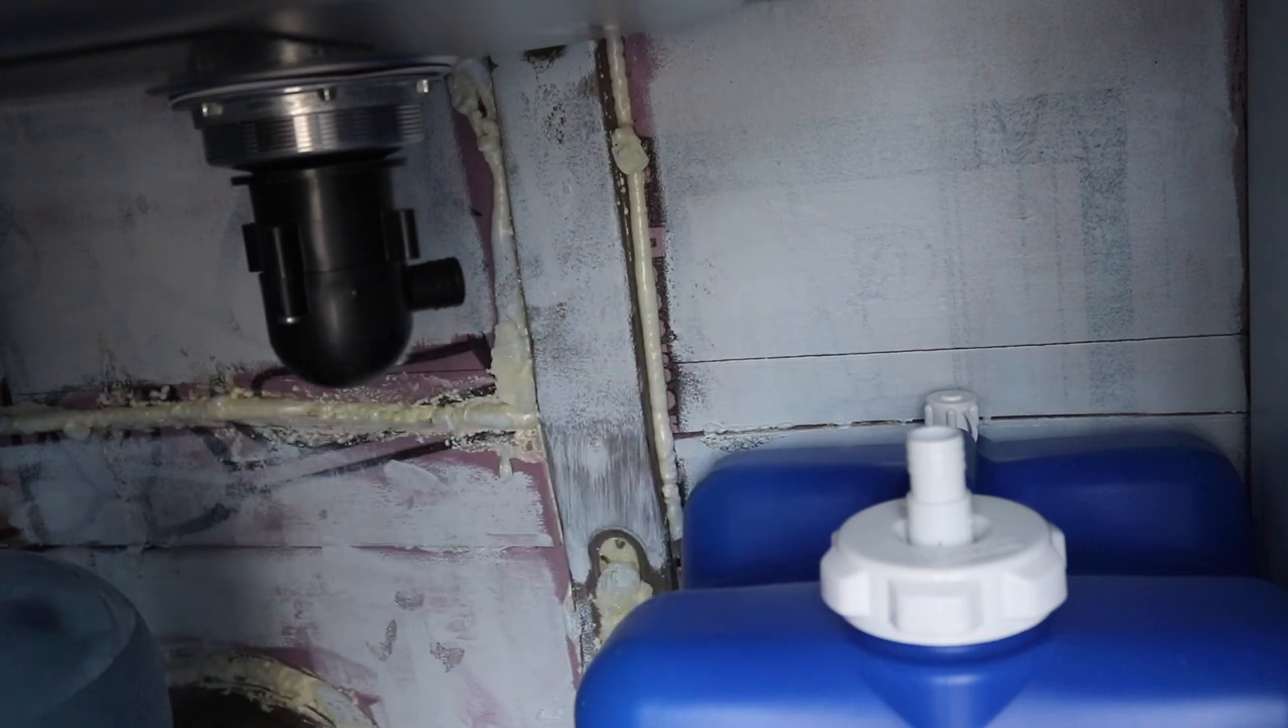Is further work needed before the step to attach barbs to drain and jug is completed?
No.